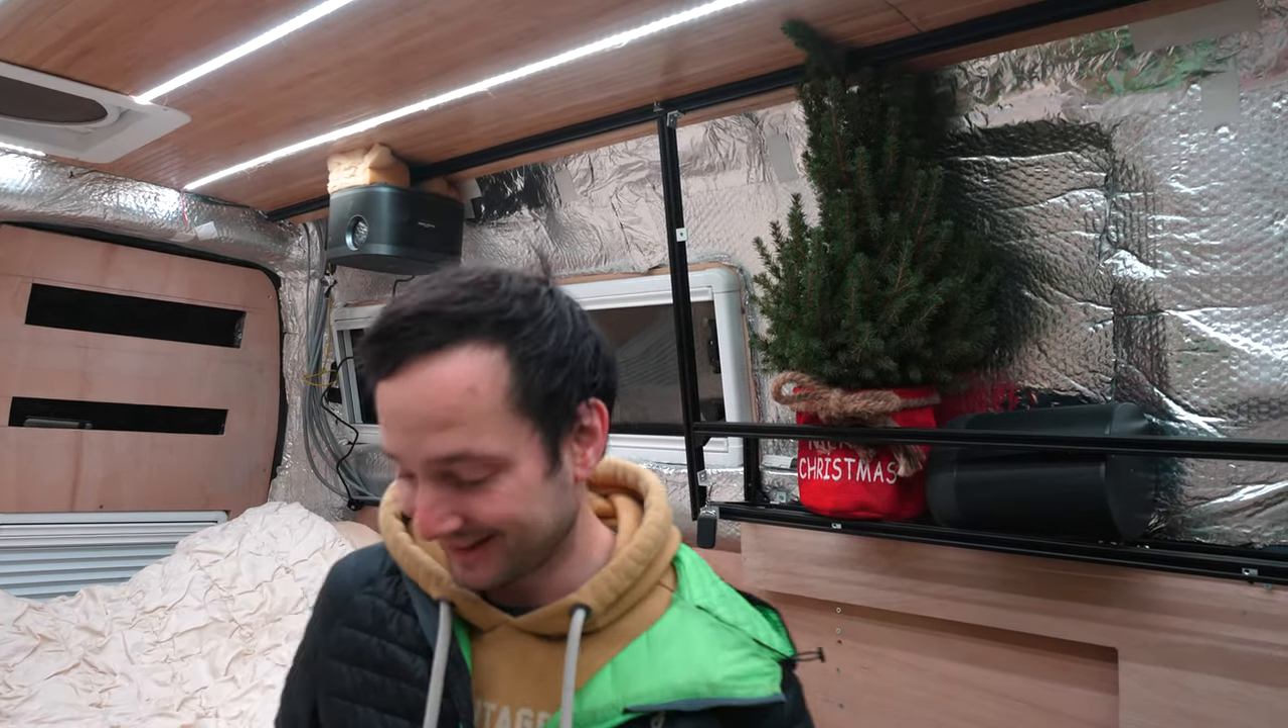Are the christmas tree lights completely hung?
No.